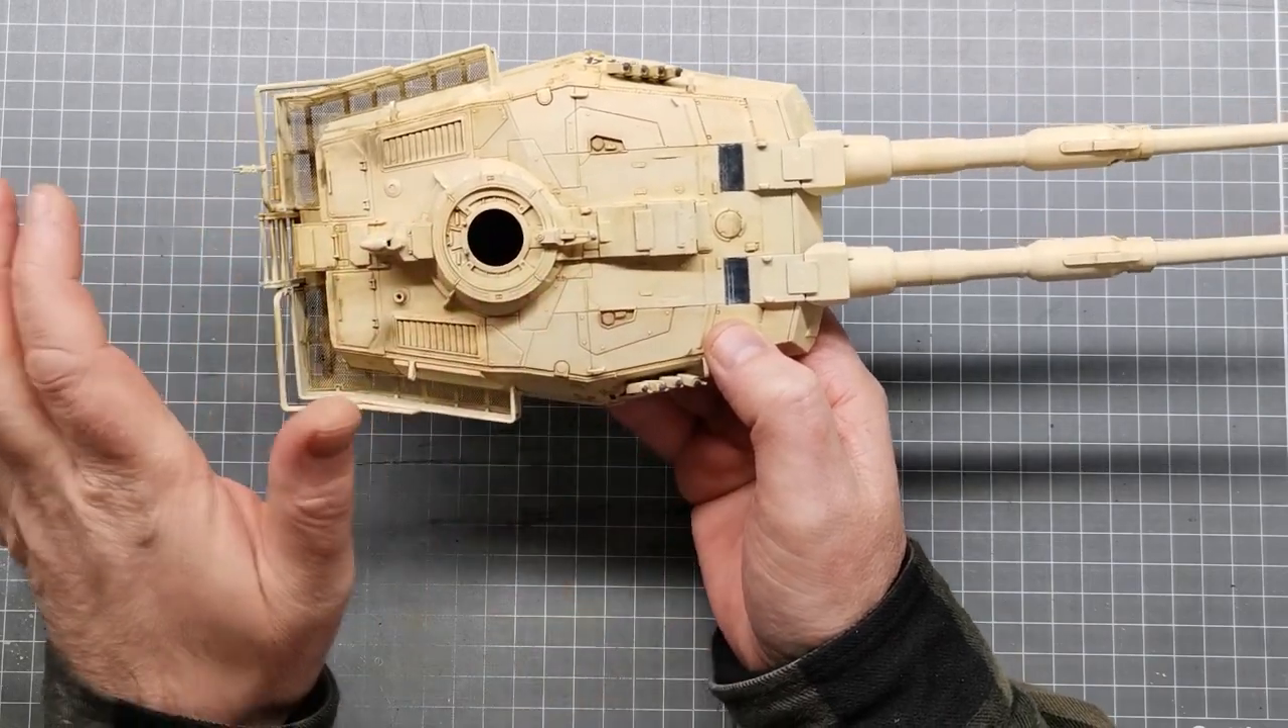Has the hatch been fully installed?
No.